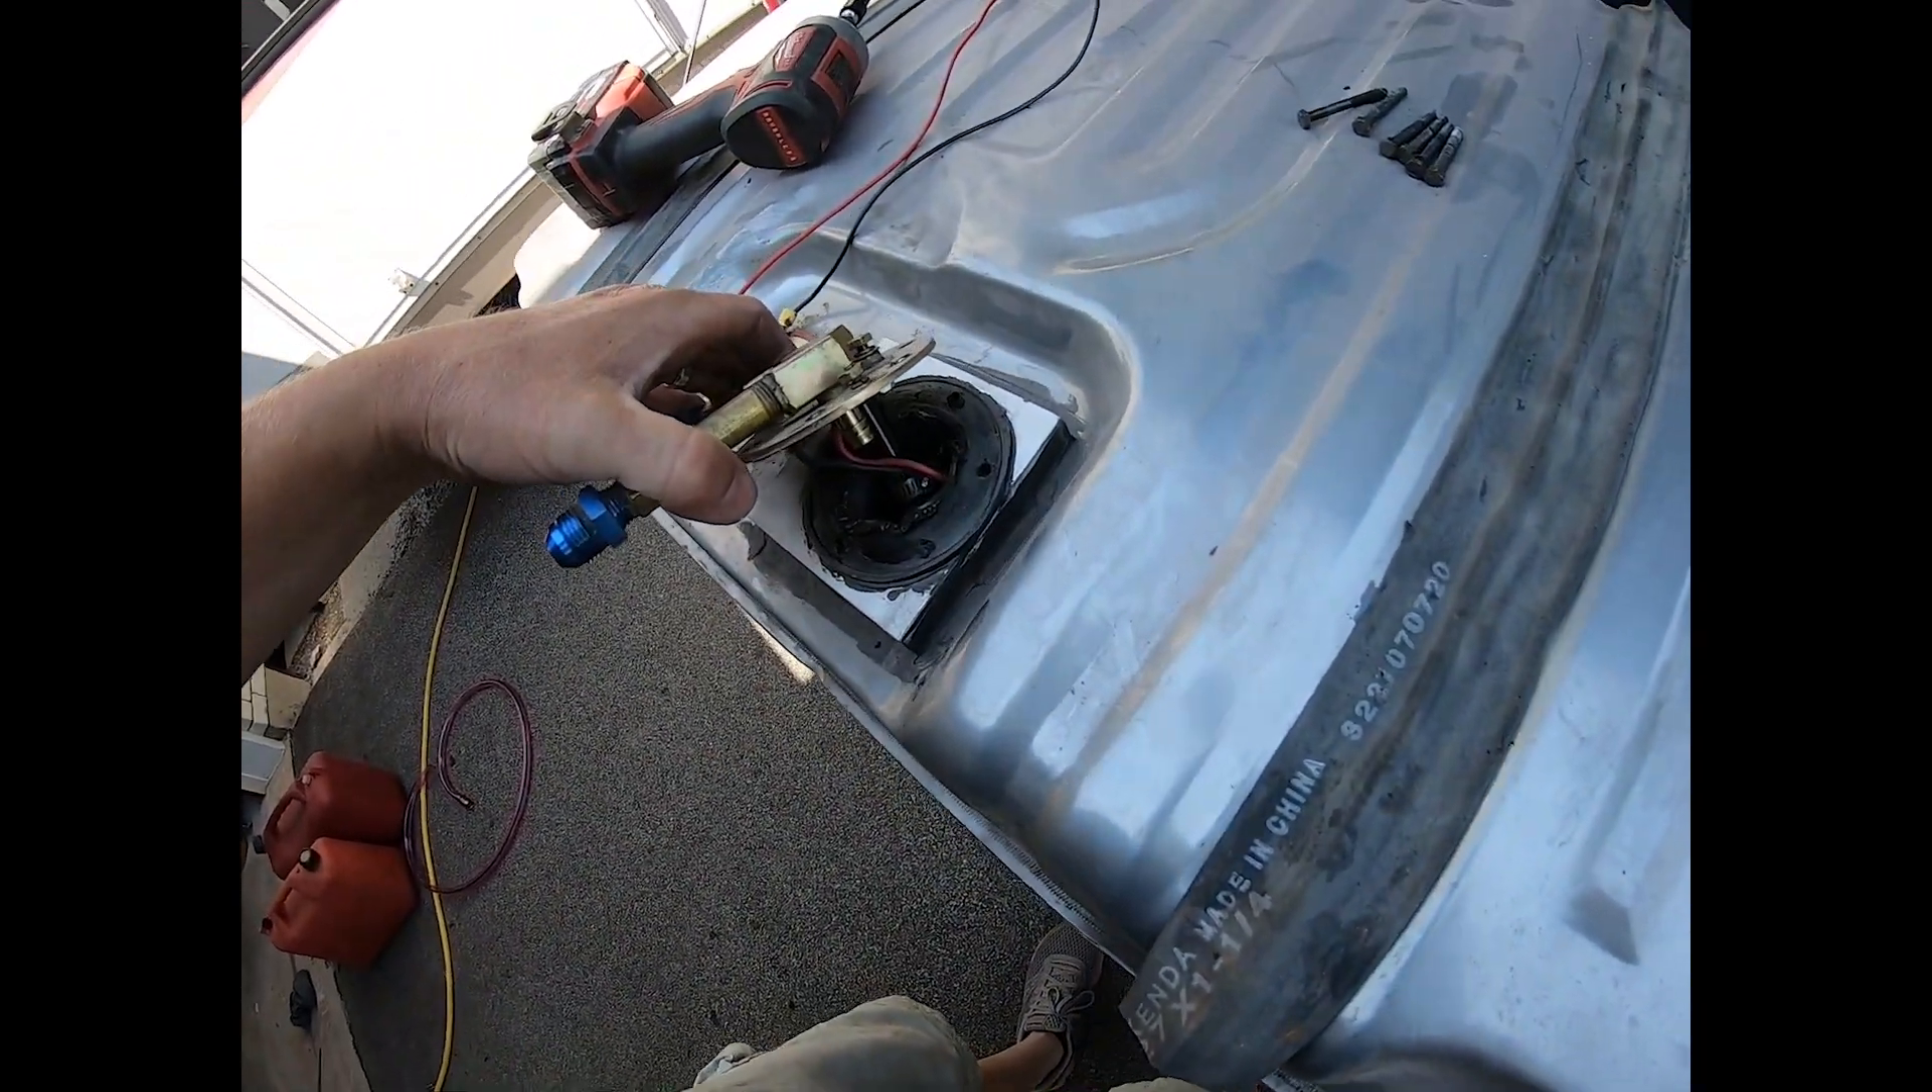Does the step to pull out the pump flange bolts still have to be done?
No.